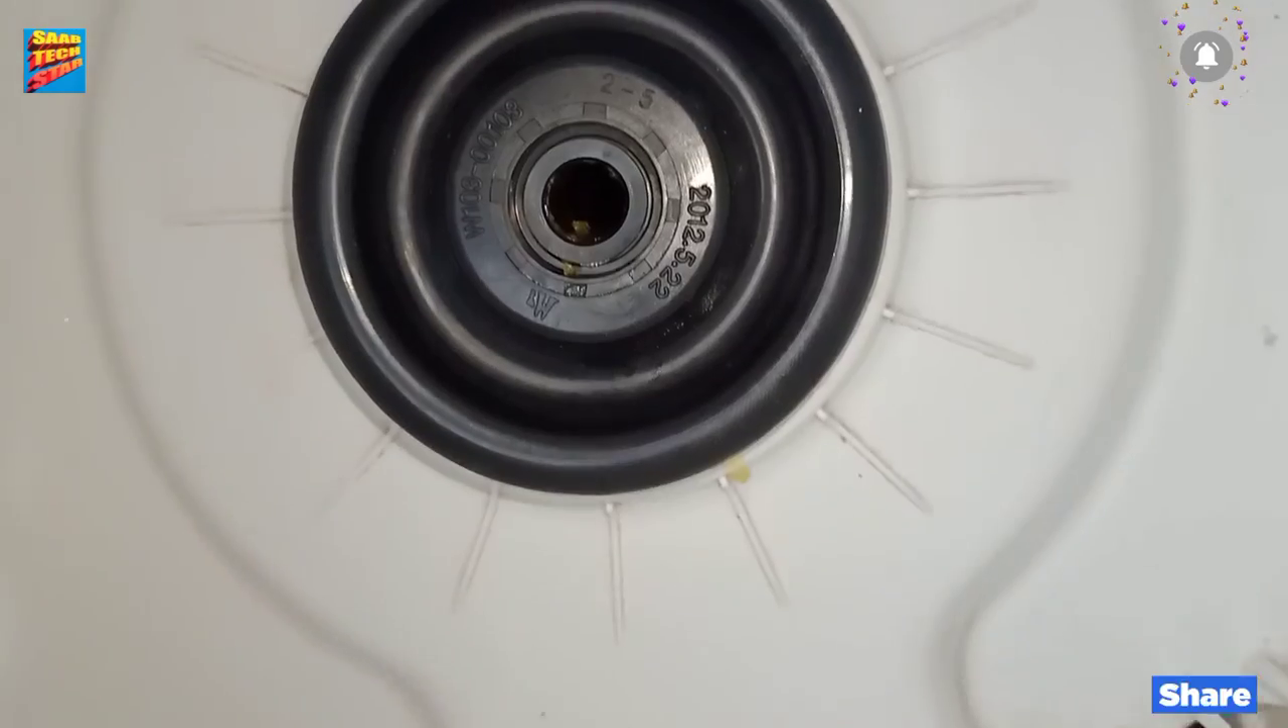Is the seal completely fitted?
Yes.